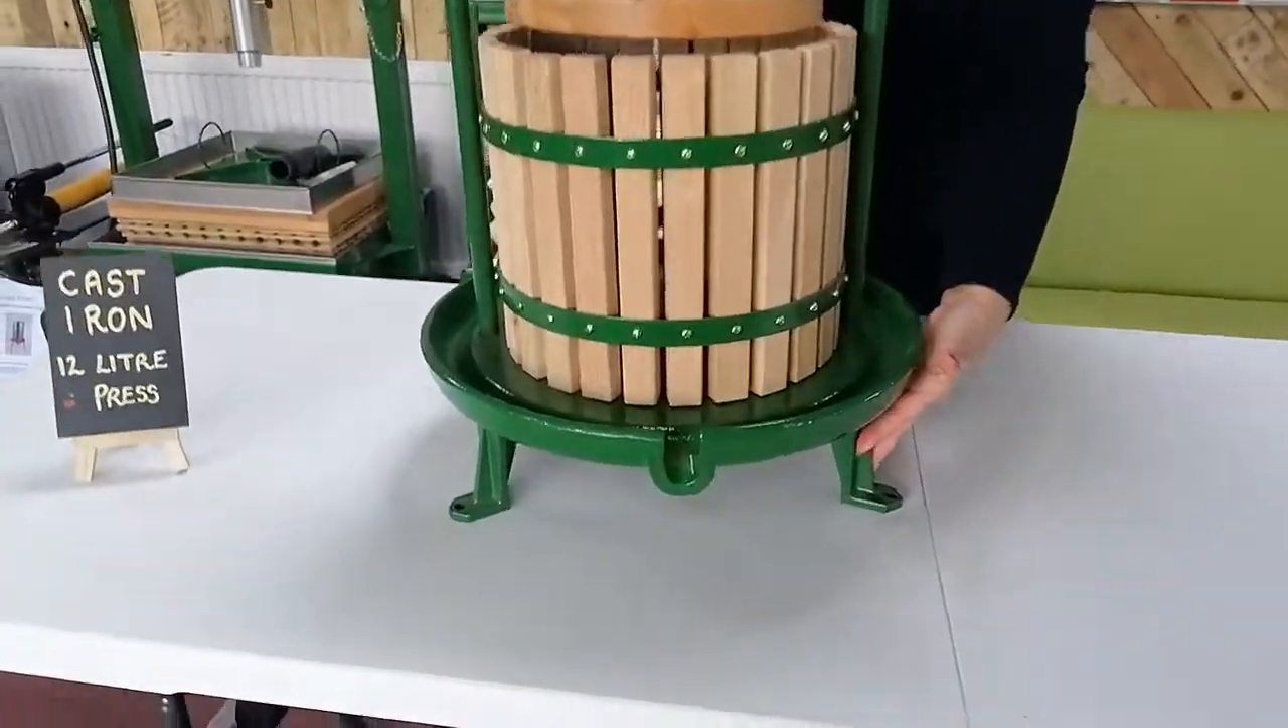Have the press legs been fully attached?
Yes.